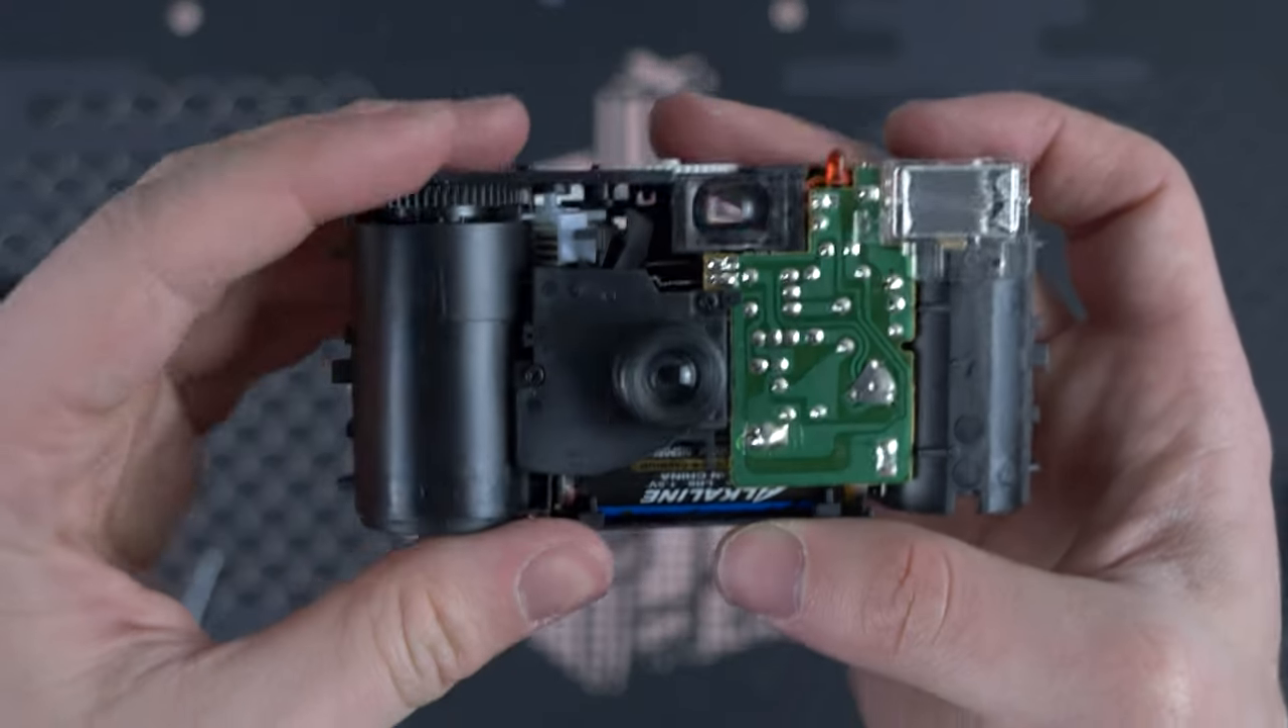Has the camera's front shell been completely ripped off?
Yes.